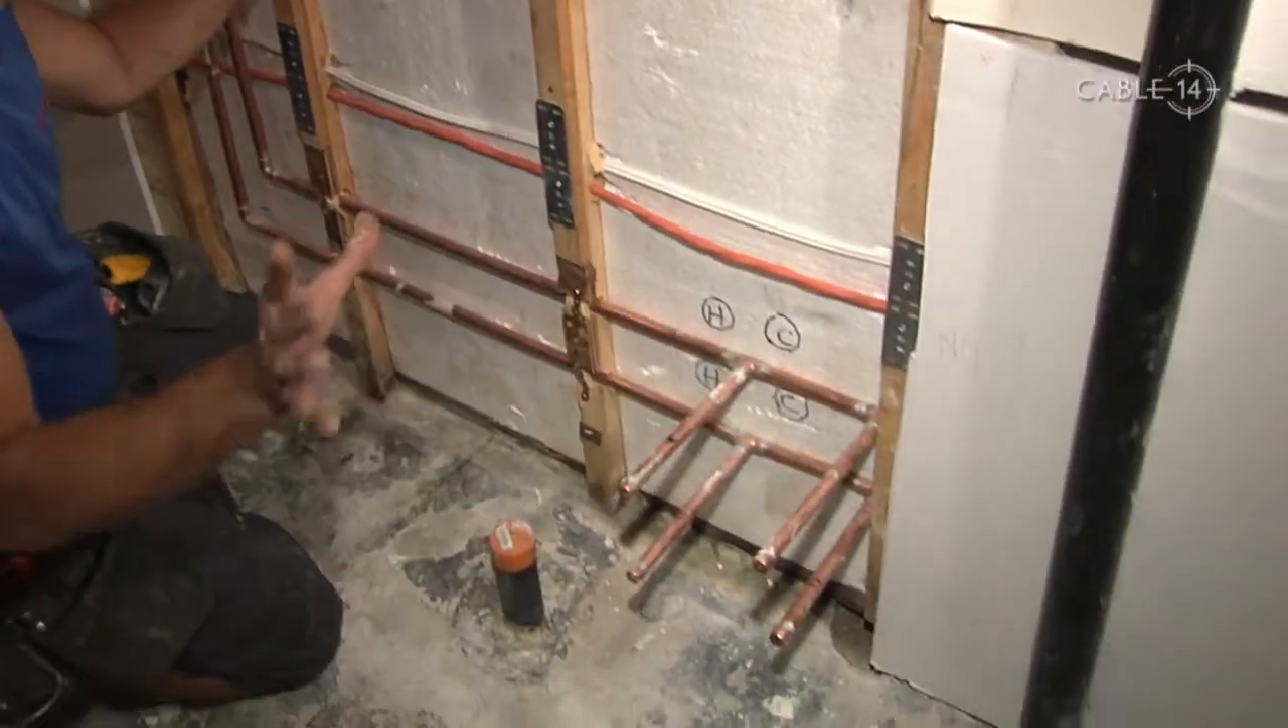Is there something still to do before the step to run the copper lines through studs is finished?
No.